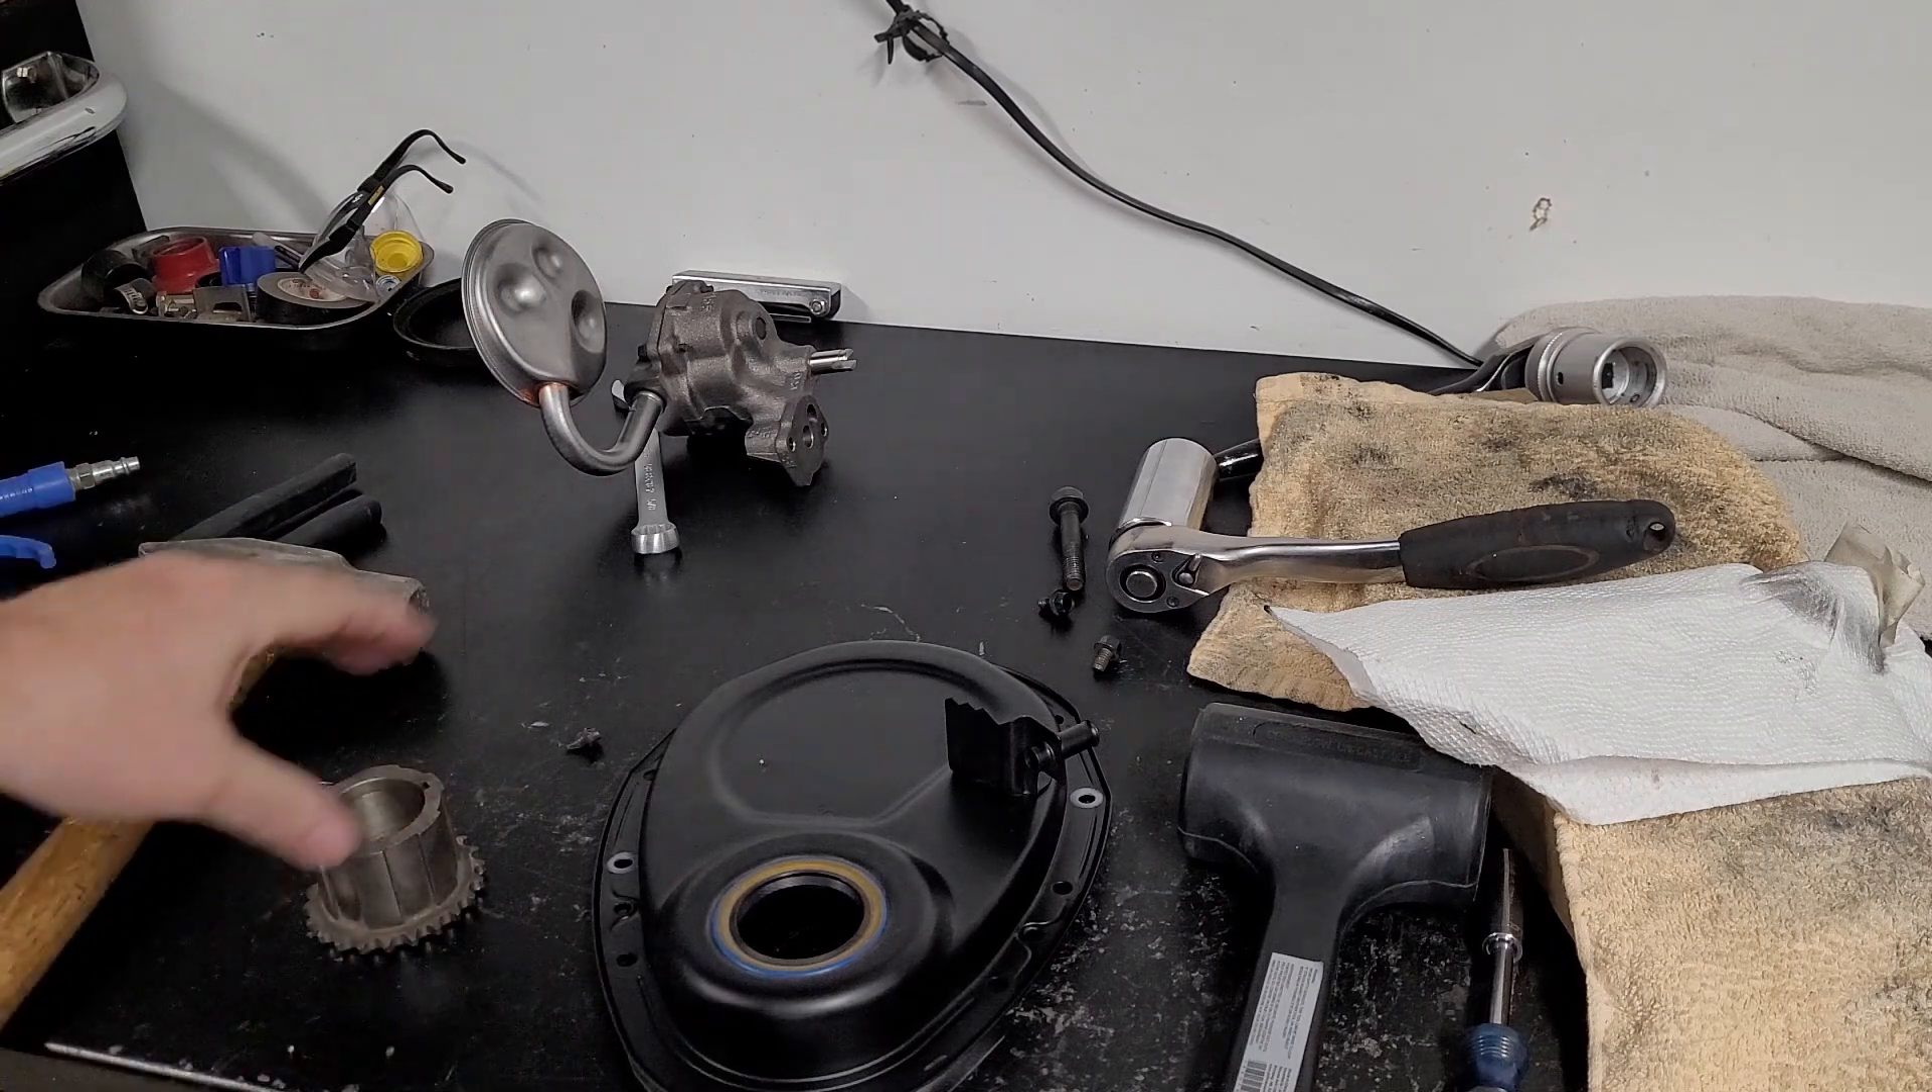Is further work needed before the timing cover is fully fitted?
Yes.